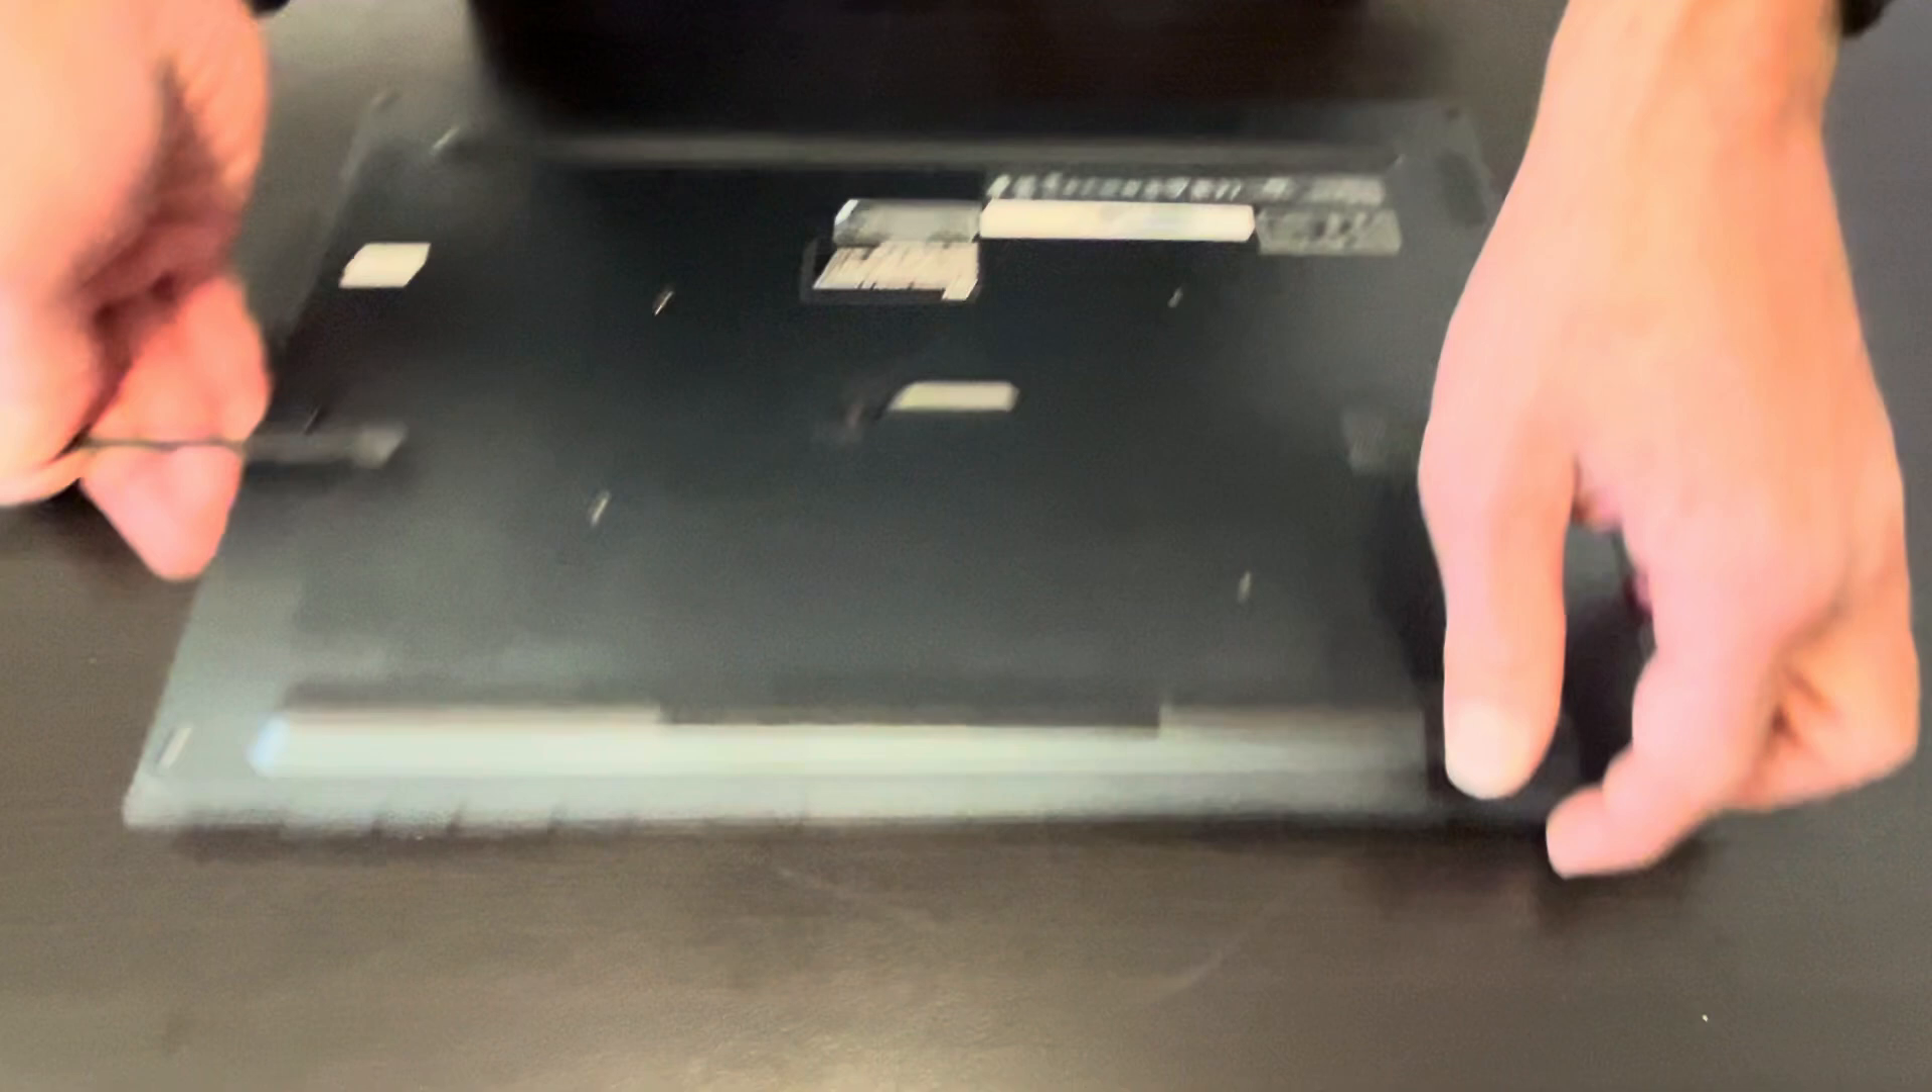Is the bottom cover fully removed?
No.